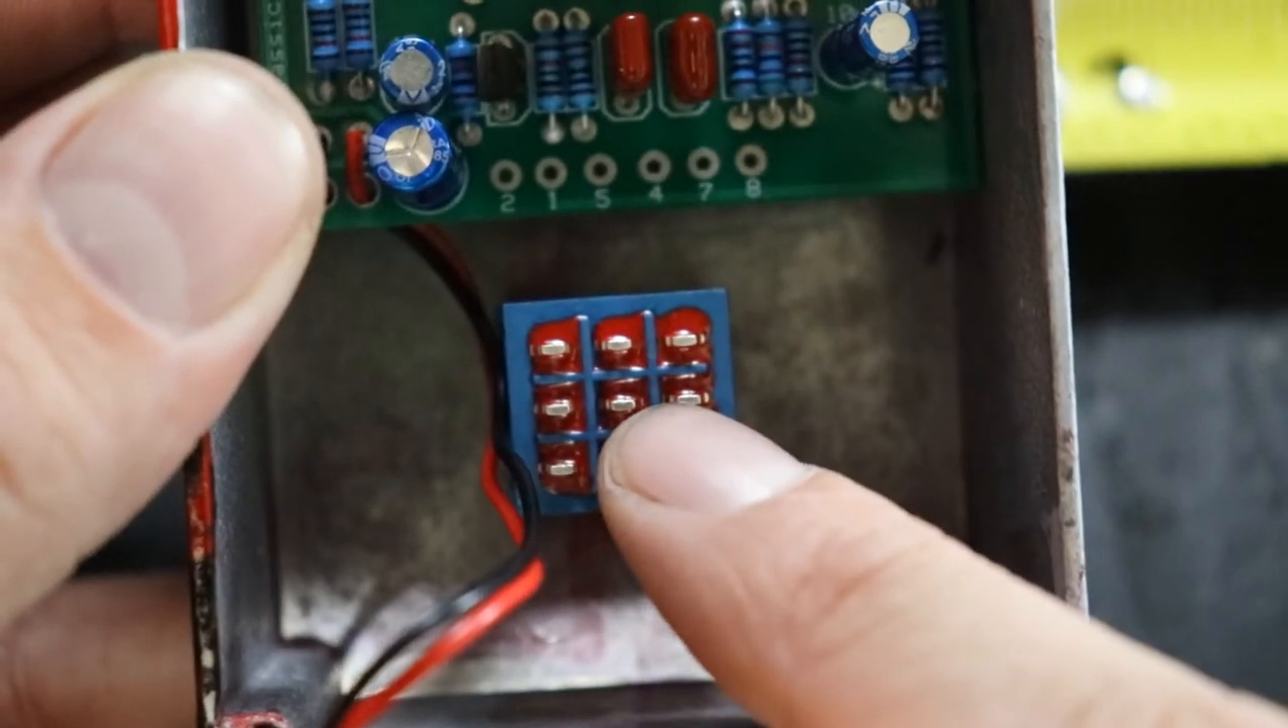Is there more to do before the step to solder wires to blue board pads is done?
Yes.